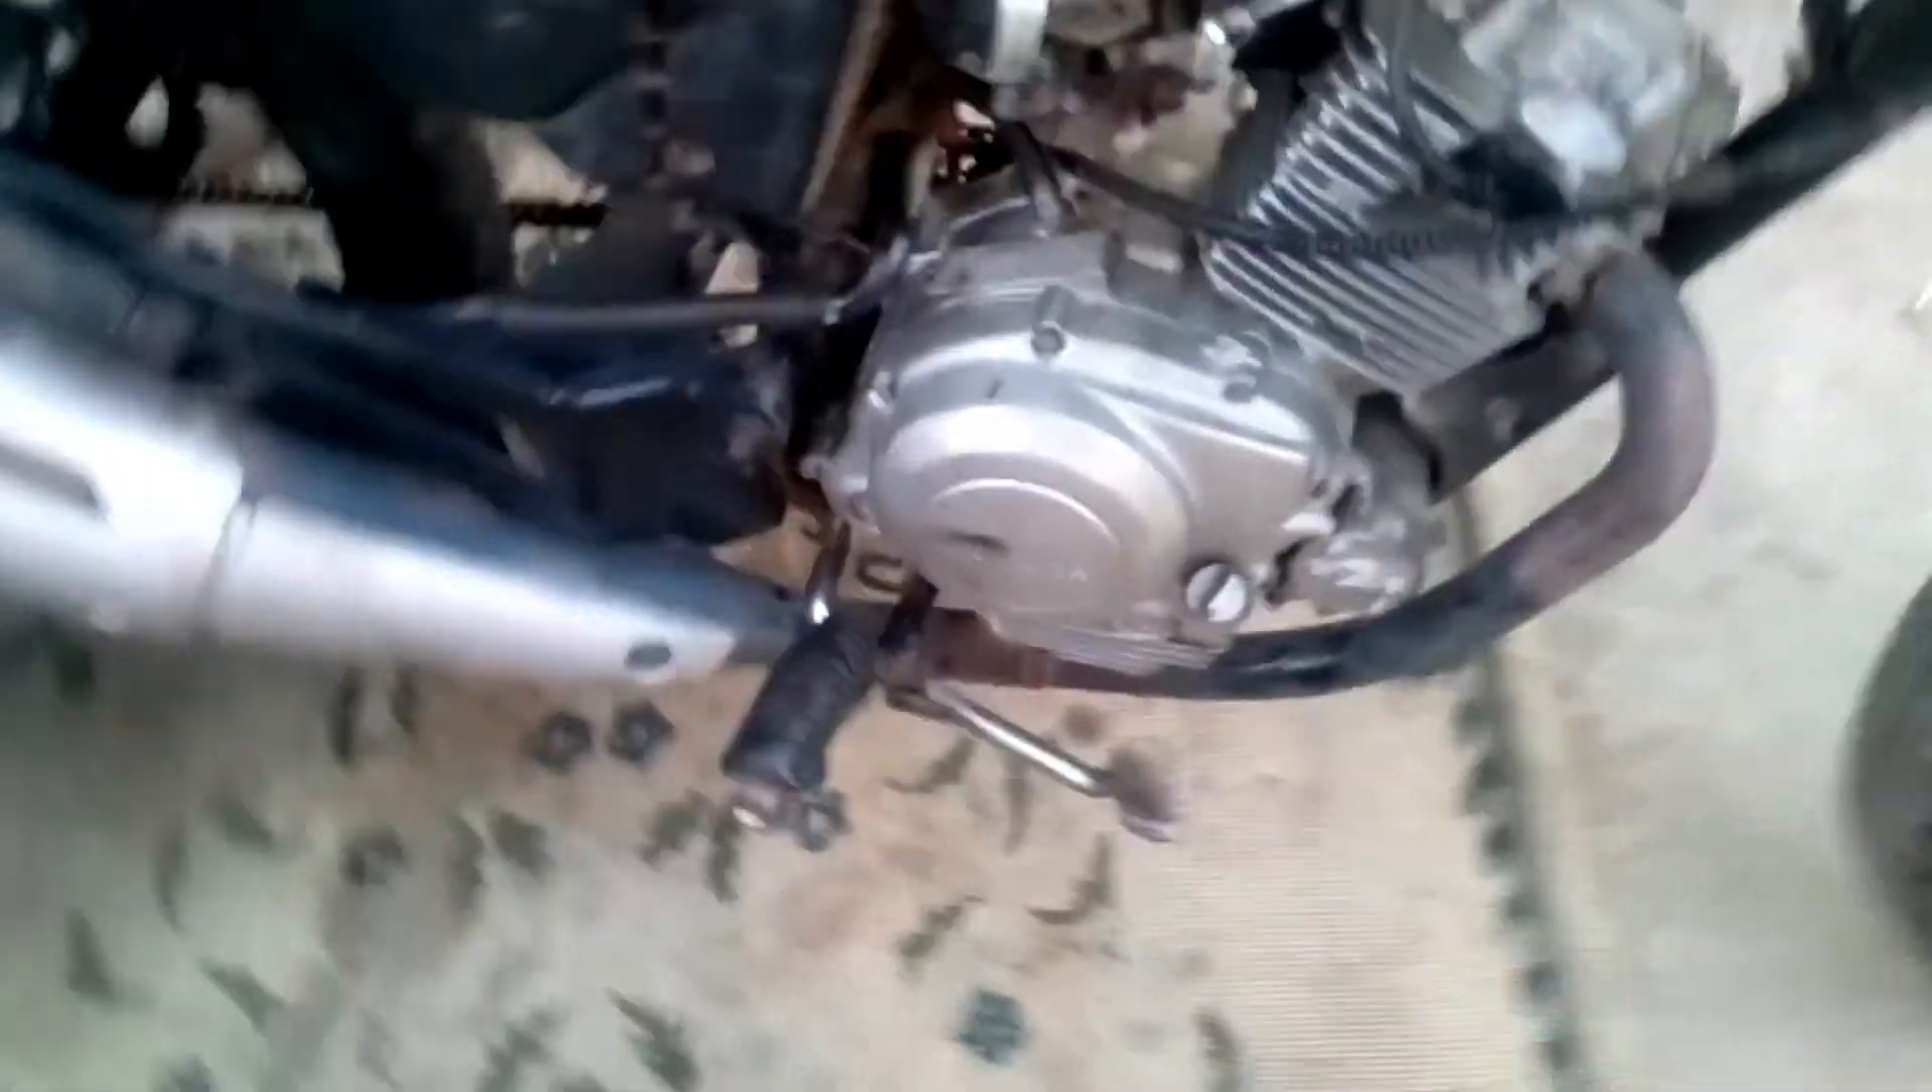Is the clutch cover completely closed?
Yes.